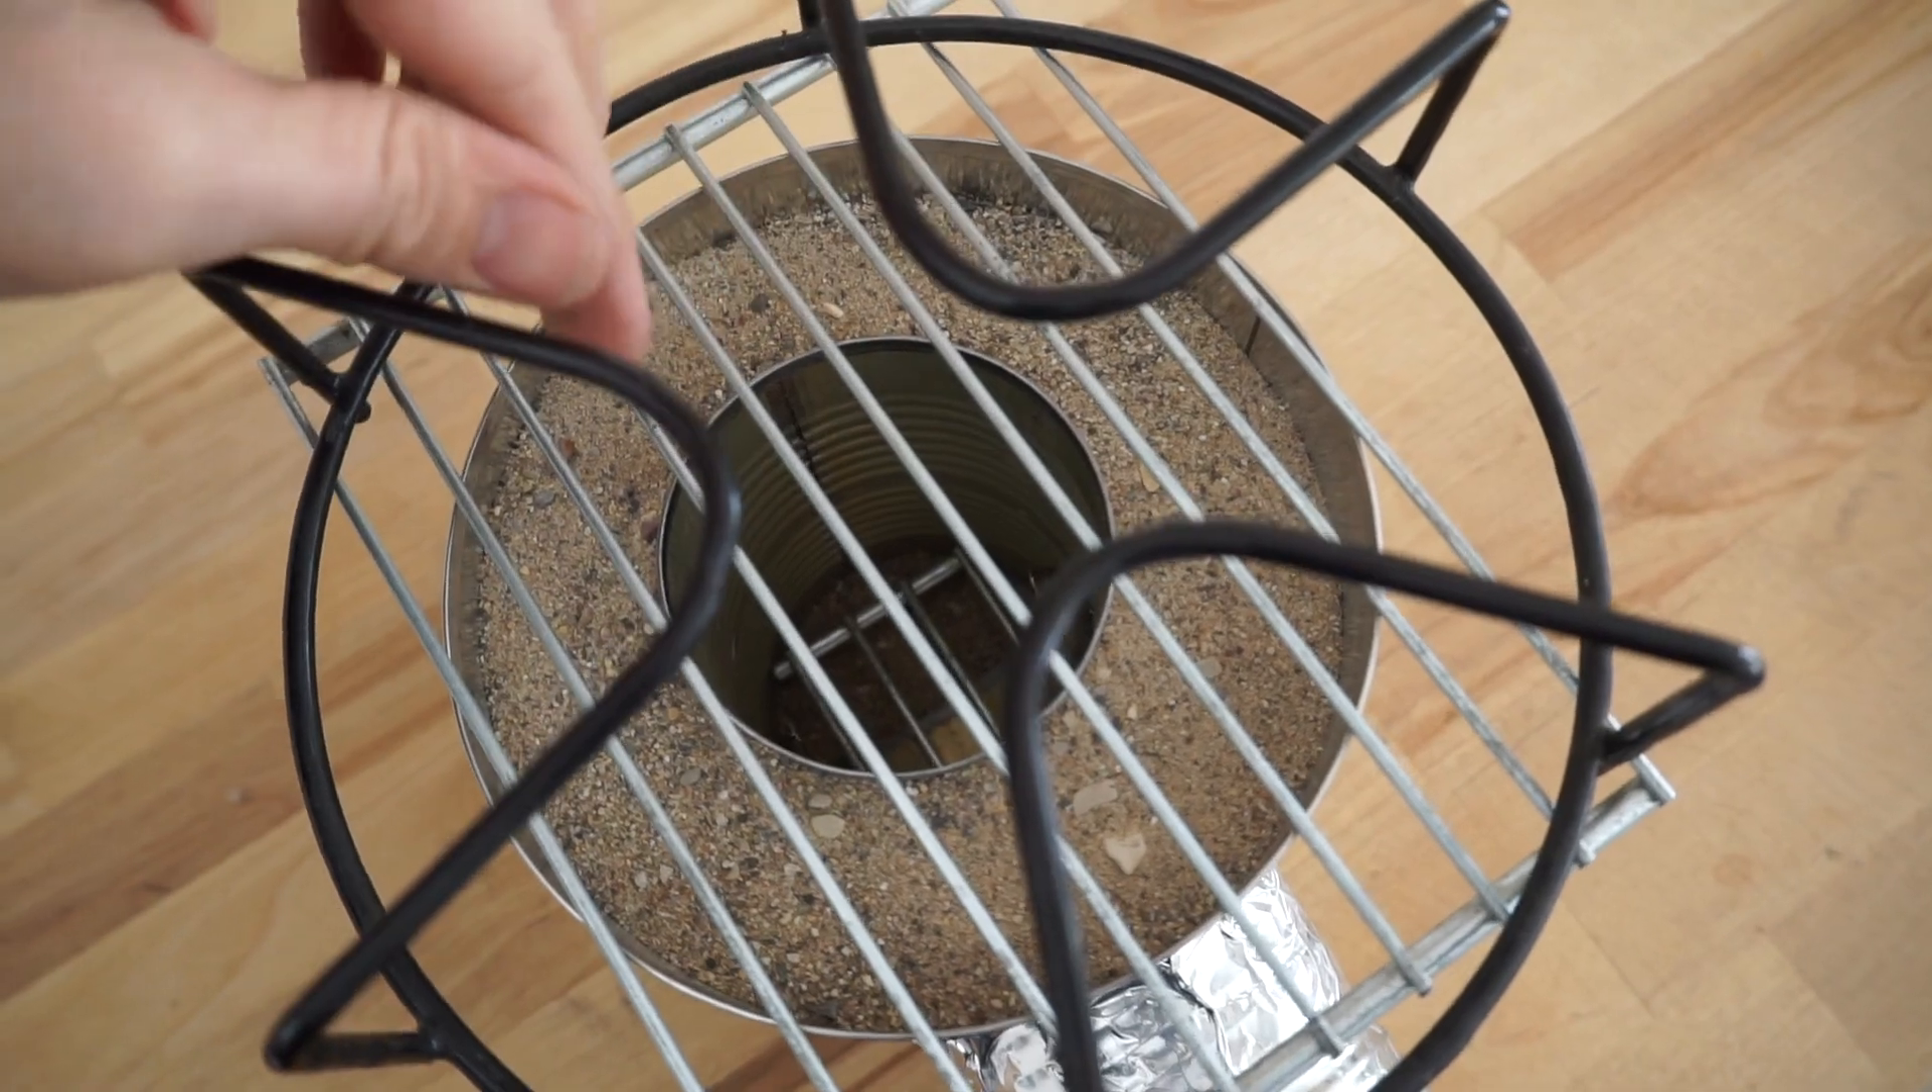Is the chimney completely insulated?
Yes.